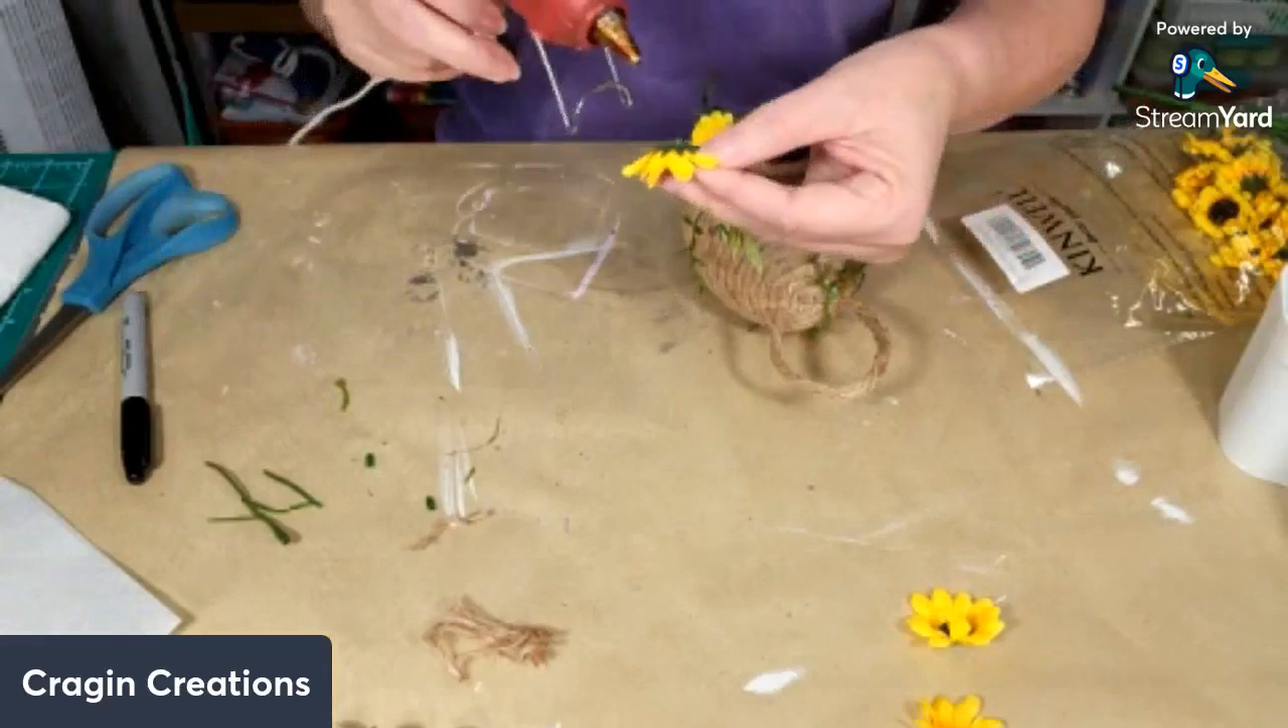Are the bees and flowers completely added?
No.